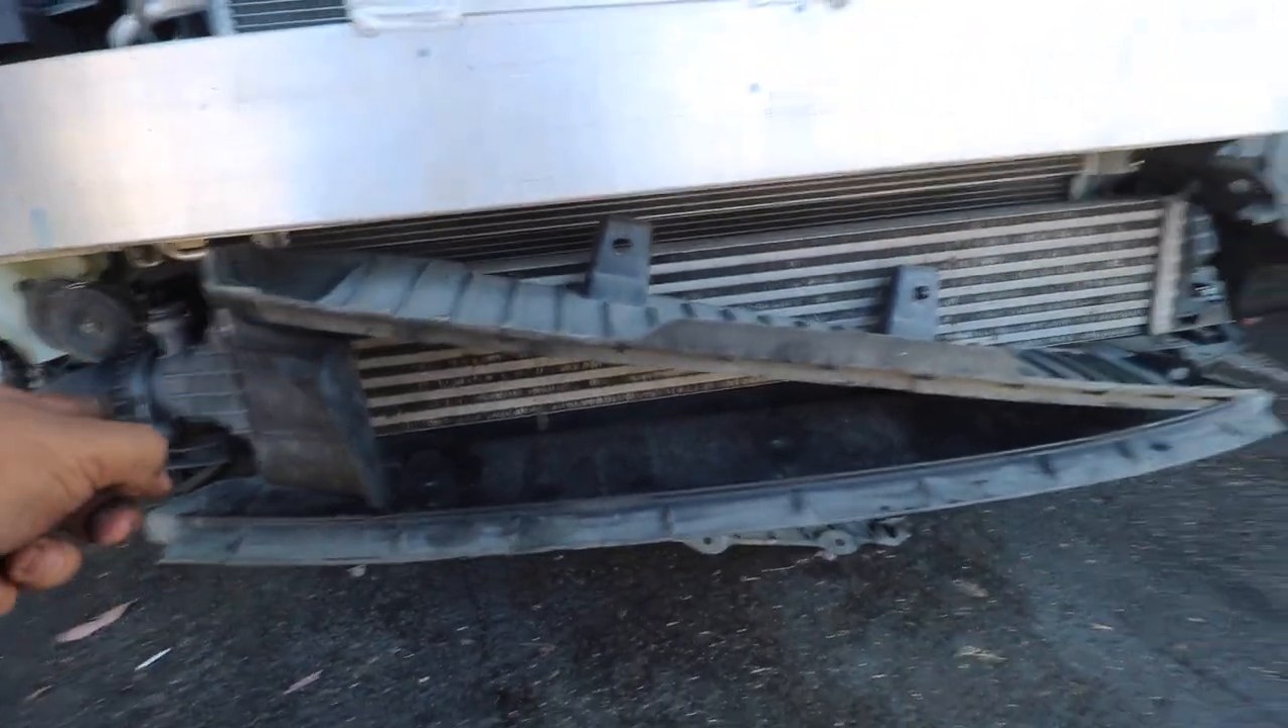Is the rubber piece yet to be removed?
Yes.